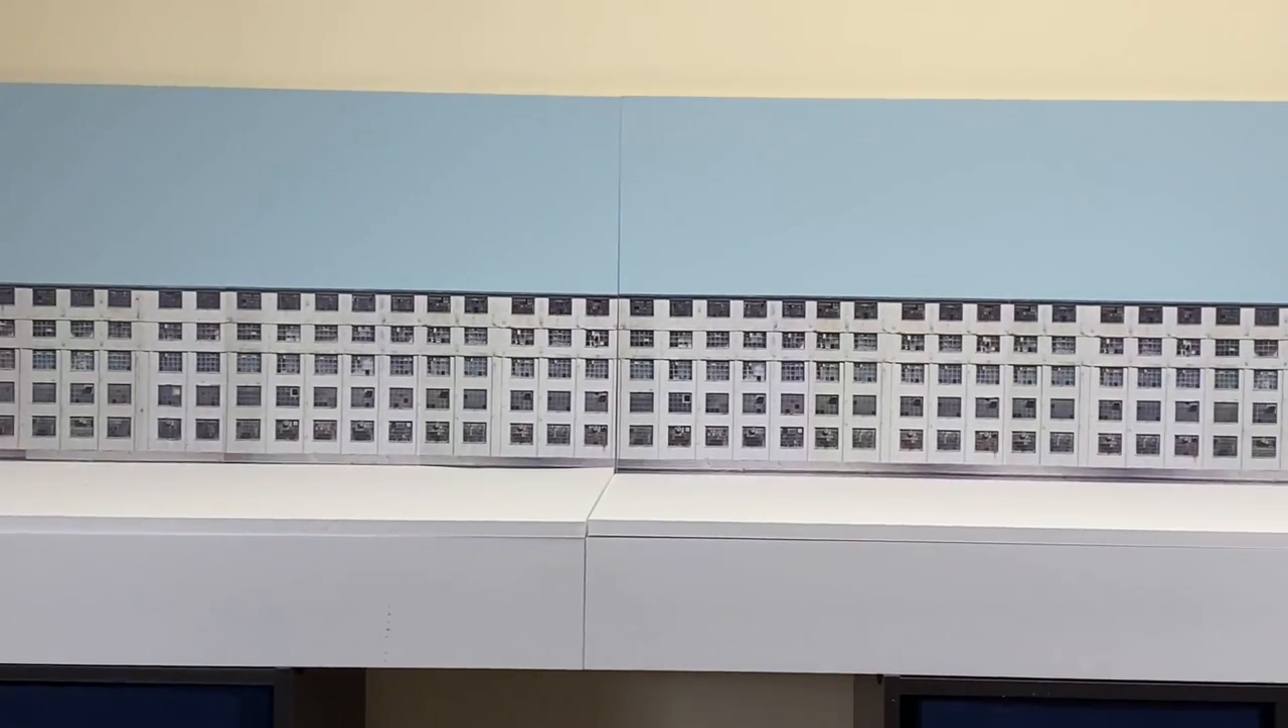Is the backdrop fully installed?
Yes.